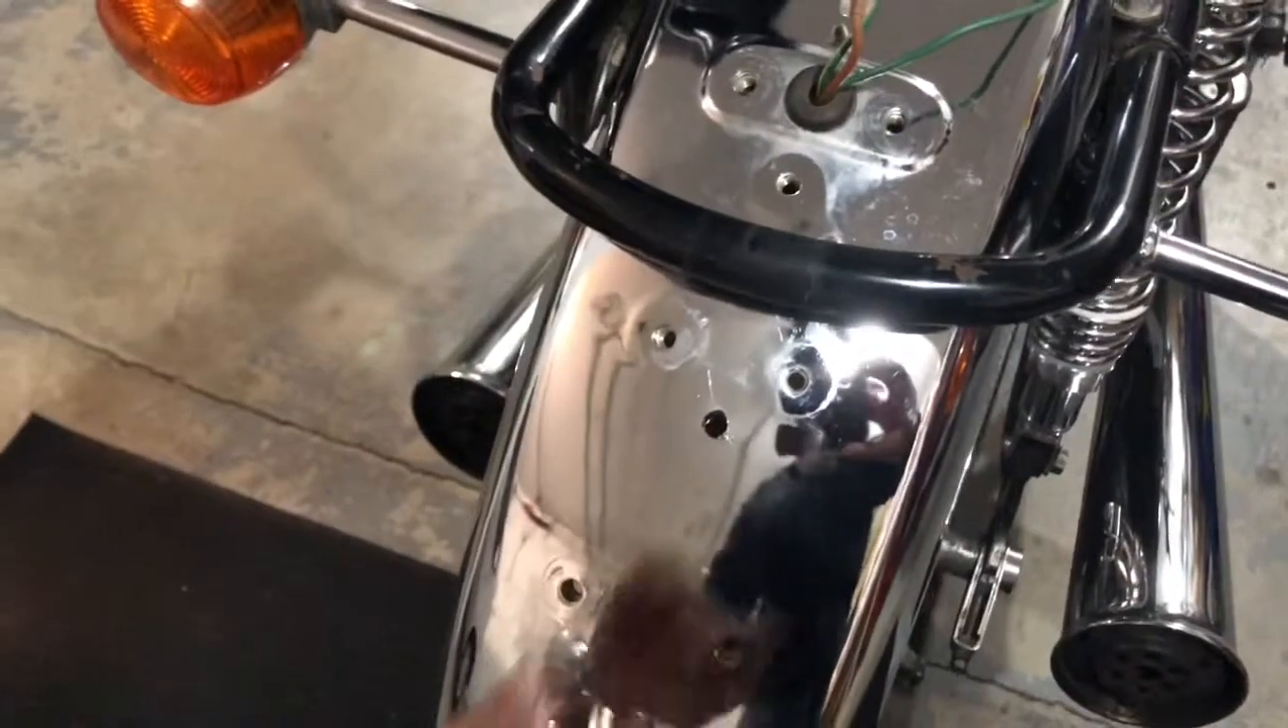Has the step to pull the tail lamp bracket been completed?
Yes.